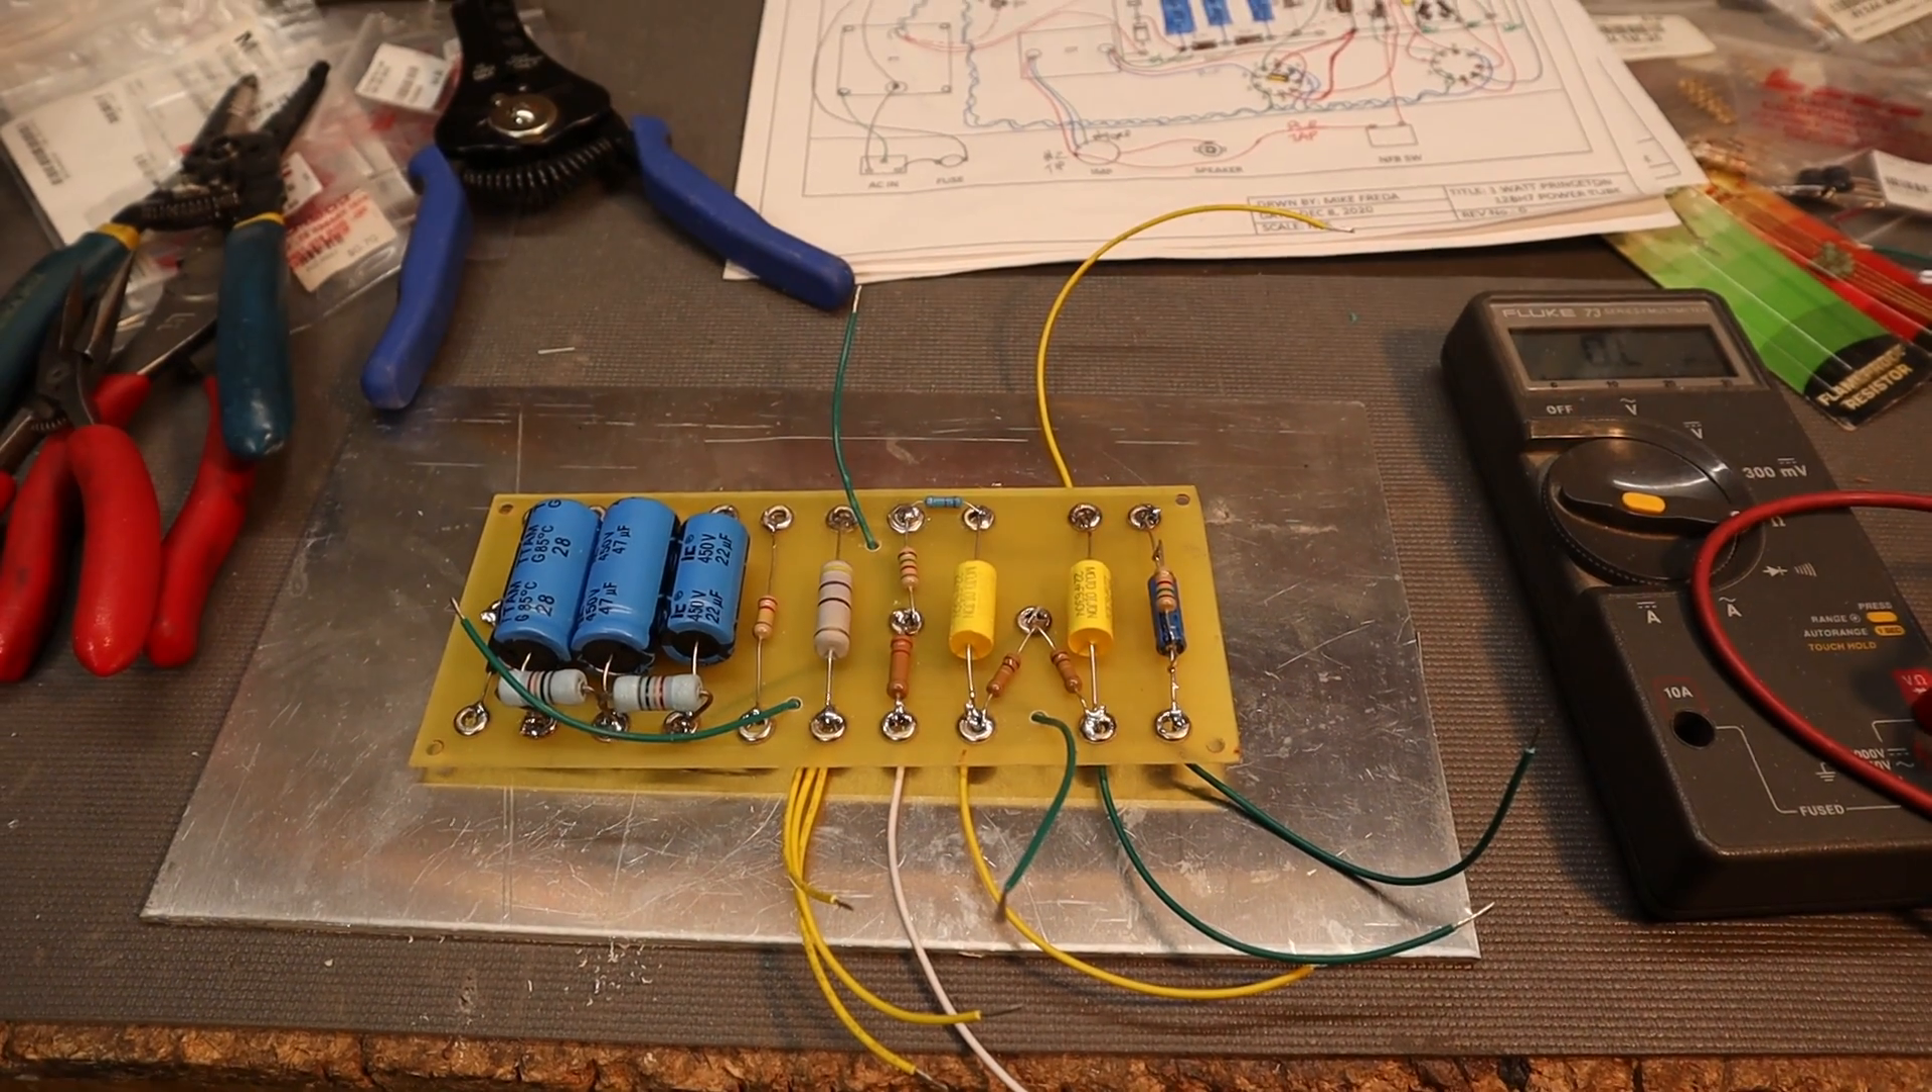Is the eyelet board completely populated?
Yes.